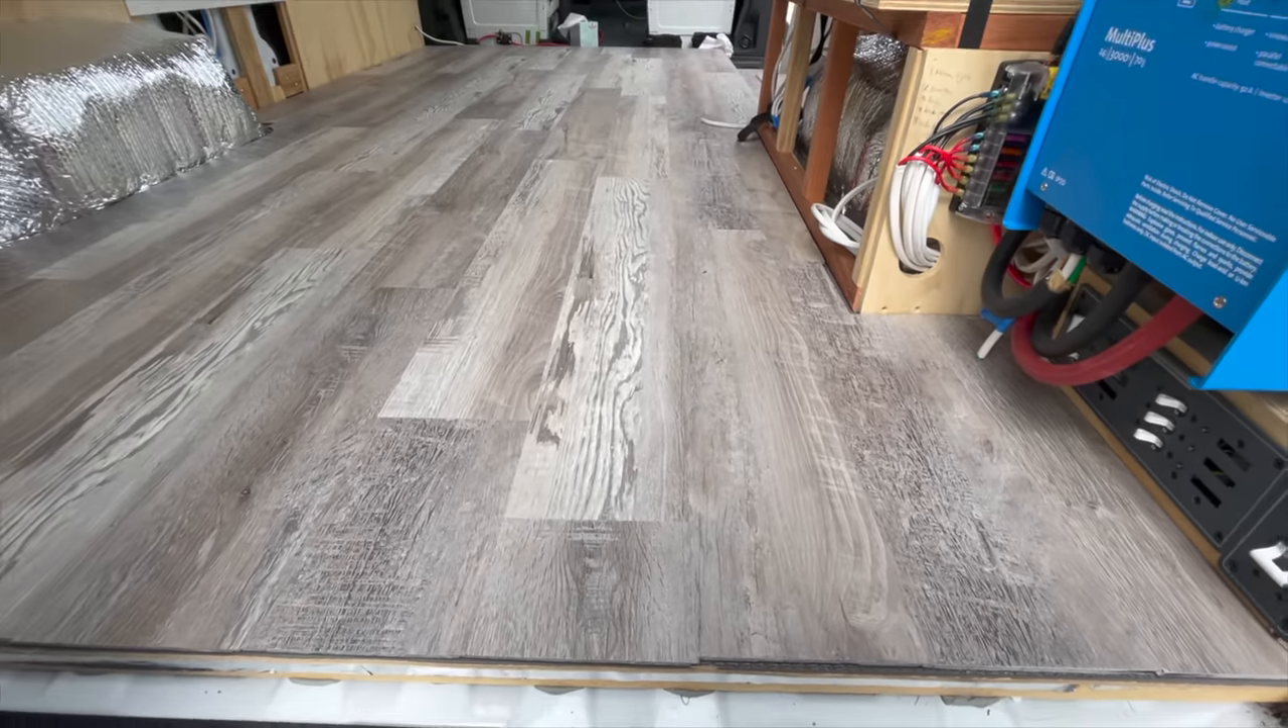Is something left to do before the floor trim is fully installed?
Yes.